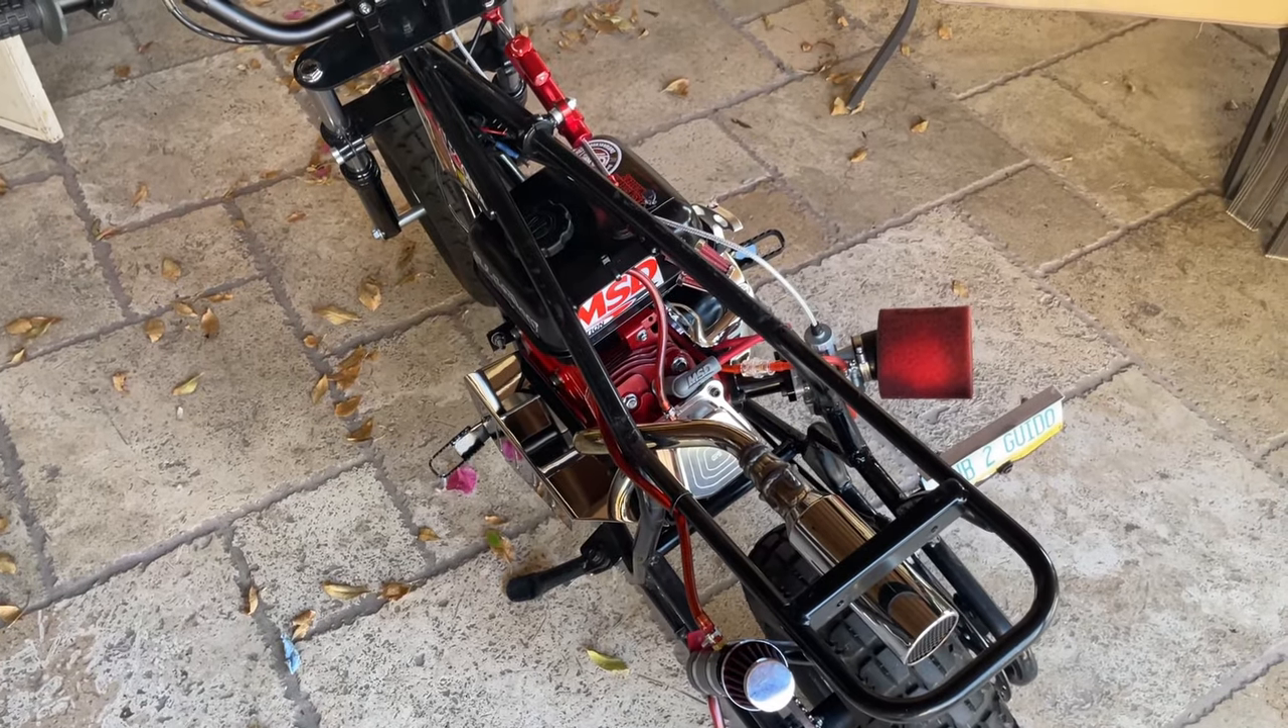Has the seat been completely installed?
No.